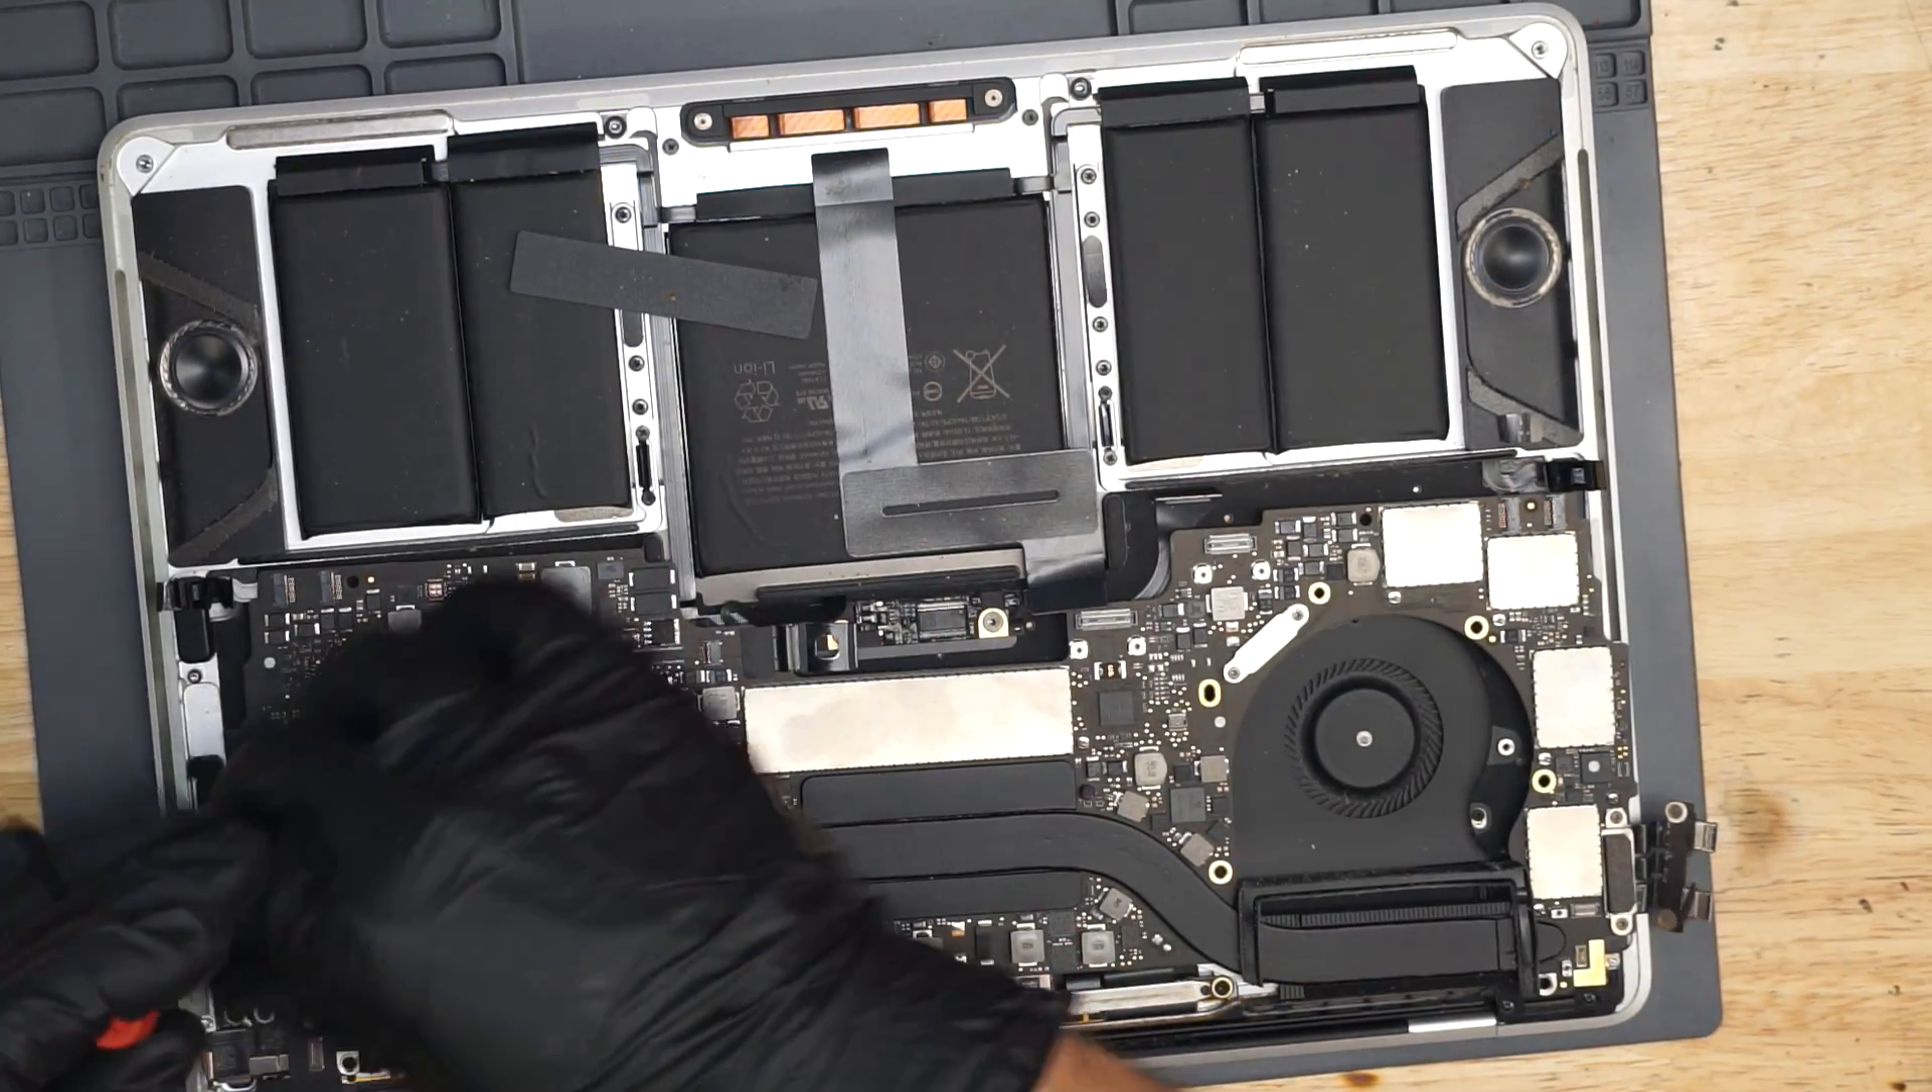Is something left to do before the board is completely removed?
Yes.